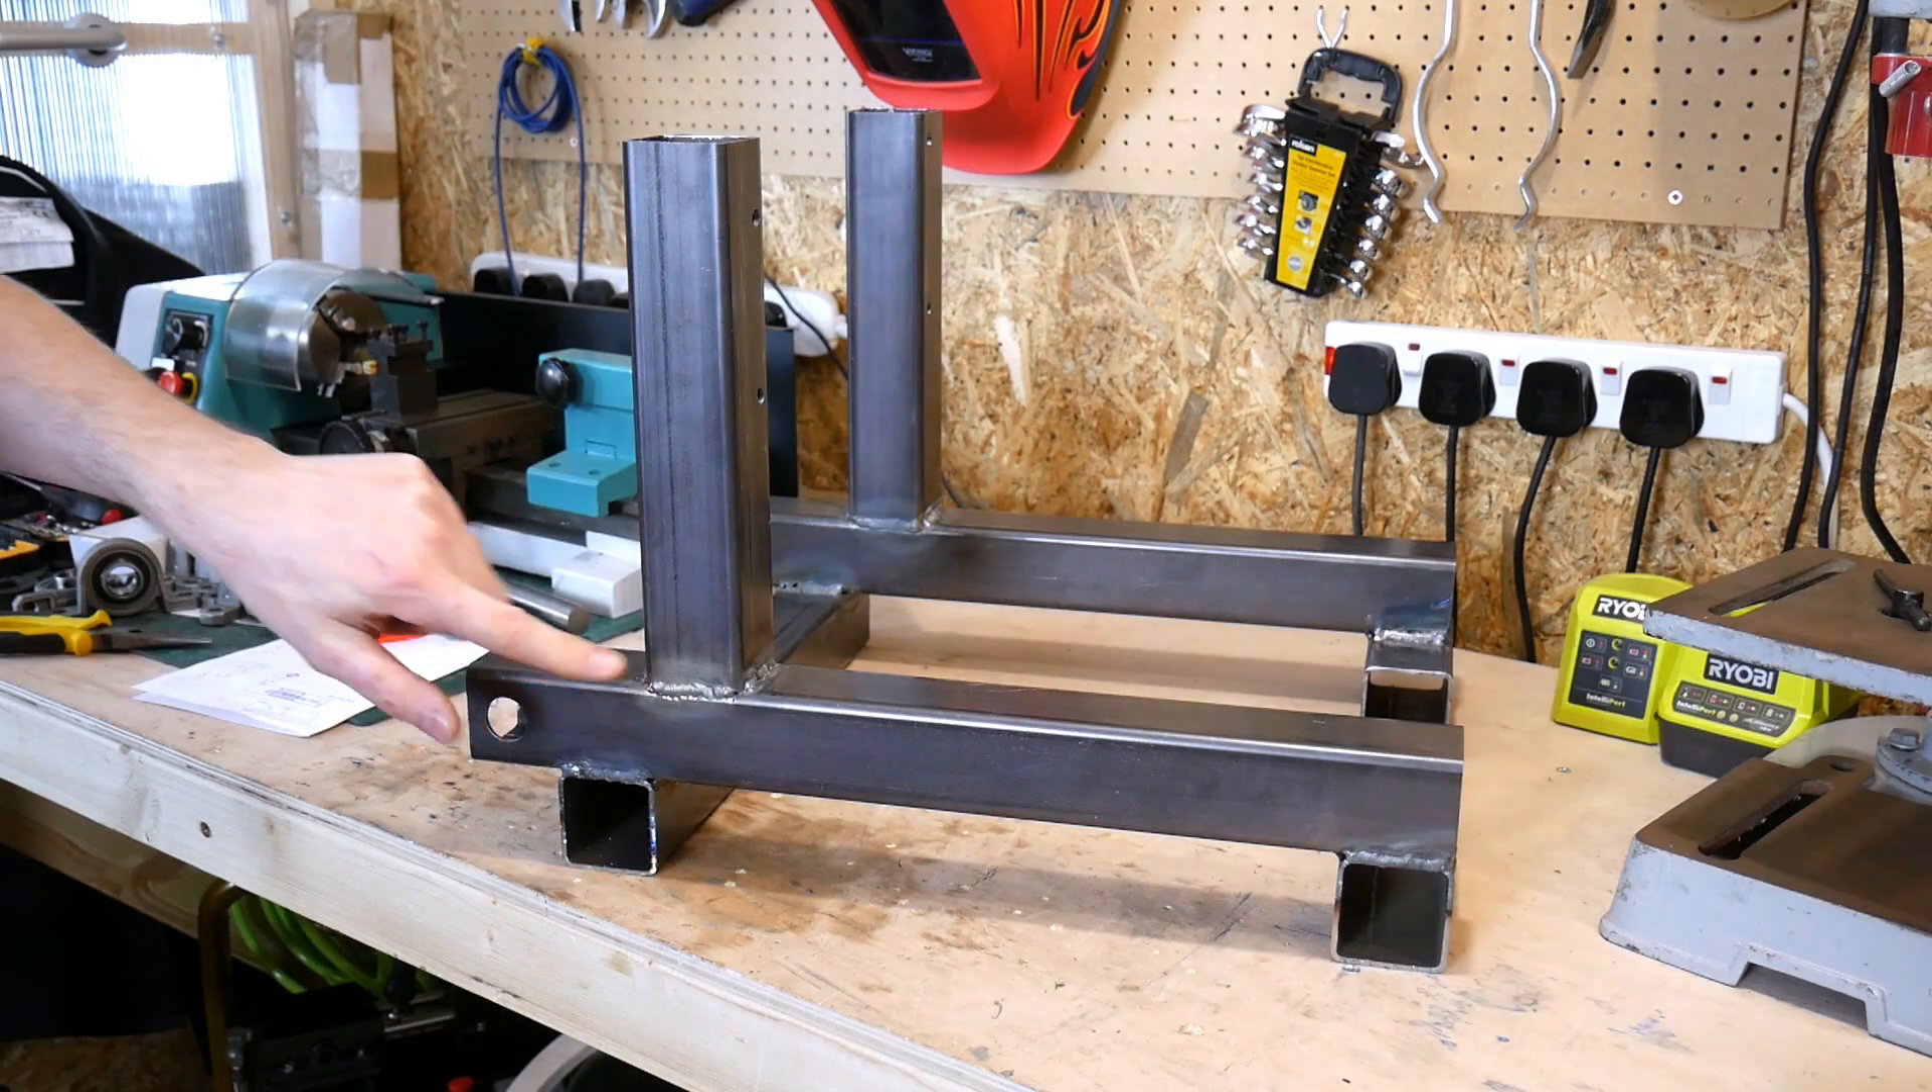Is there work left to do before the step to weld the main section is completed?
No.